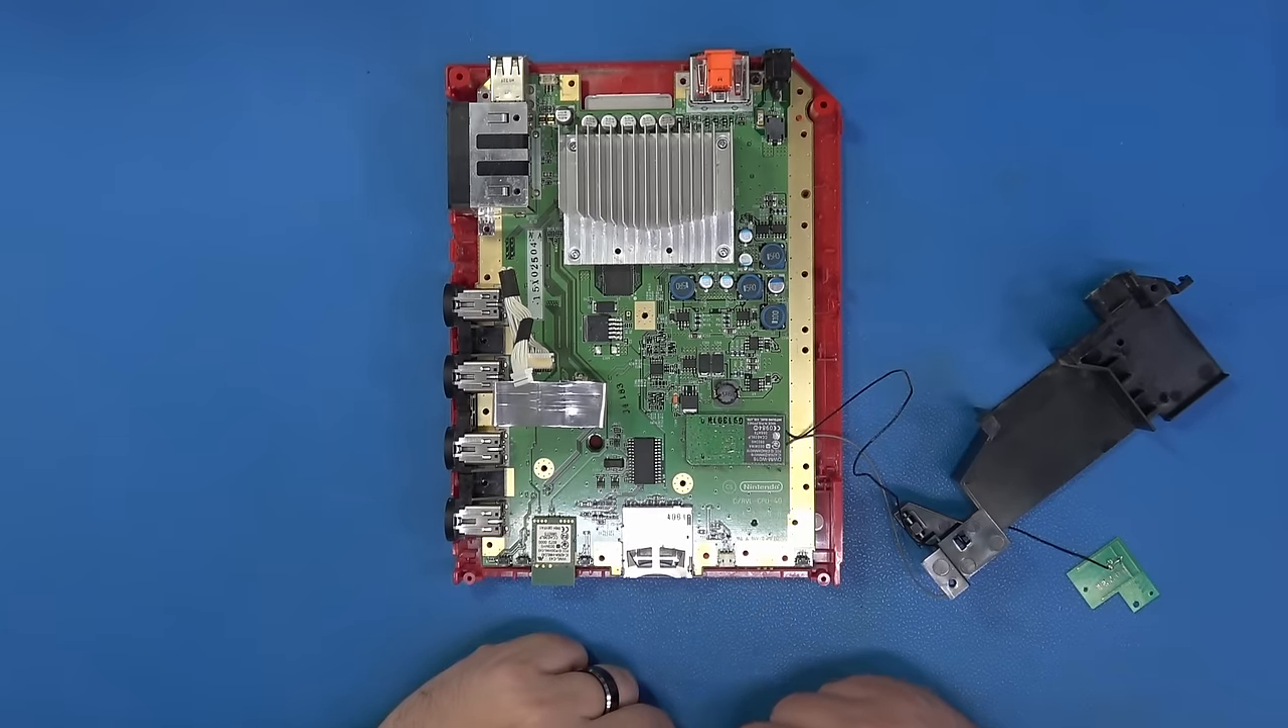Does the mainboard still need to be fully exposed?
No.